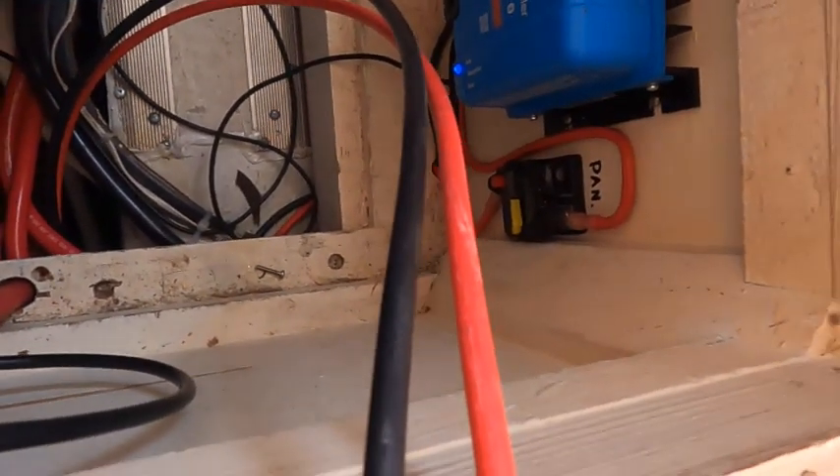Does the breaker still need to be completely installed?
No.